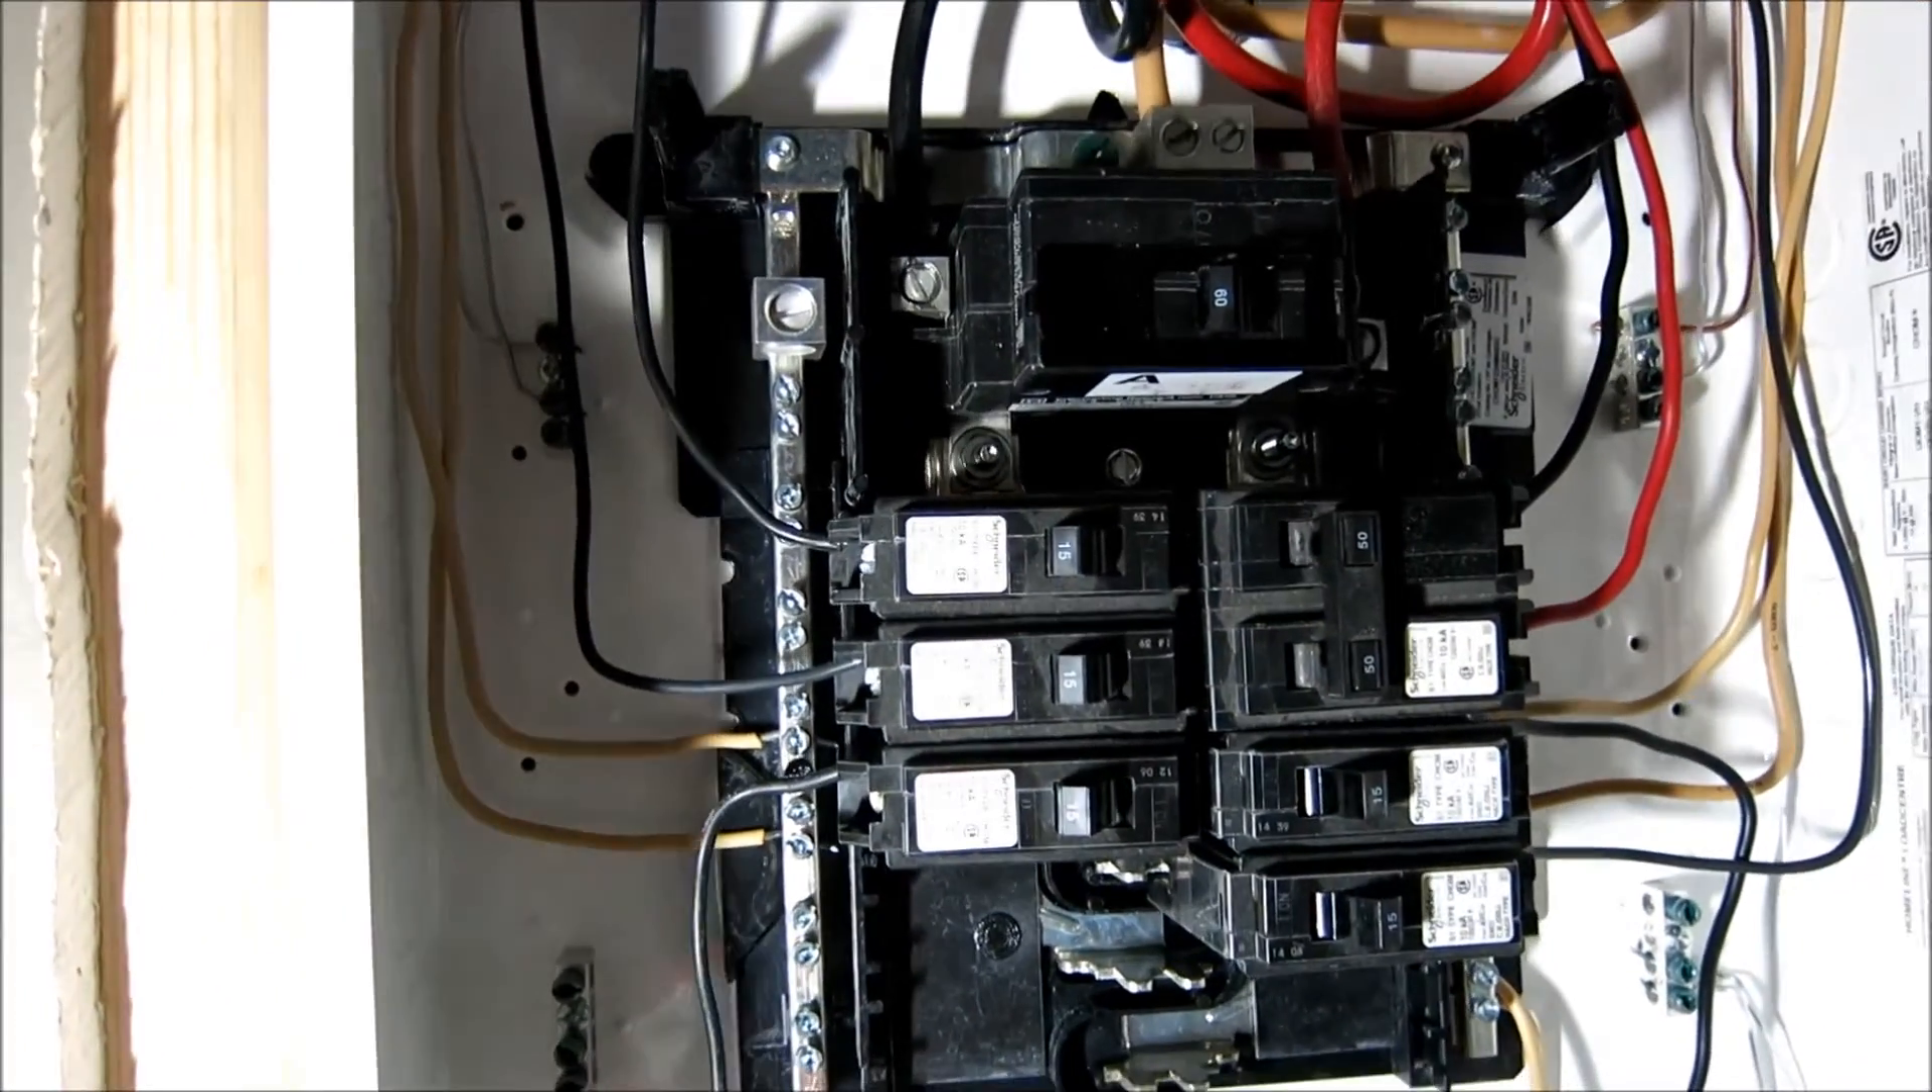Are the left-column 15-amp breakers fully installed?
Yes.